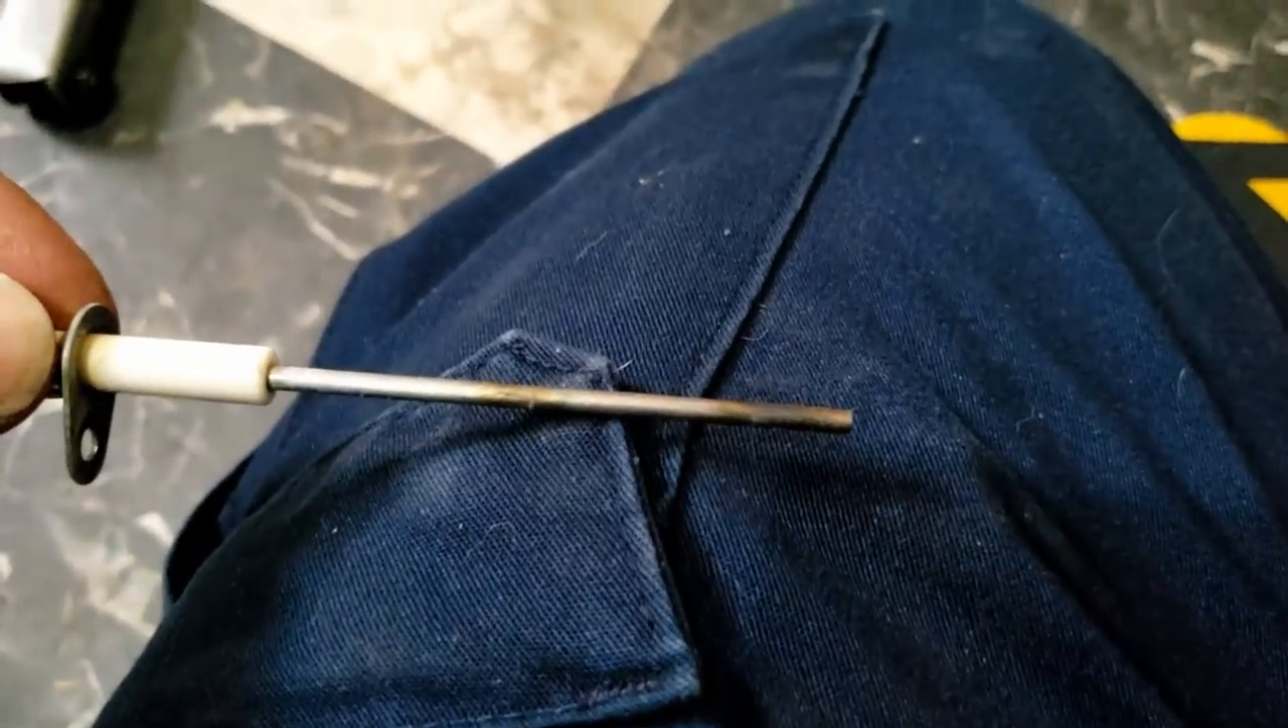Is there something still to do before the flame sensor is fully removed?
No.